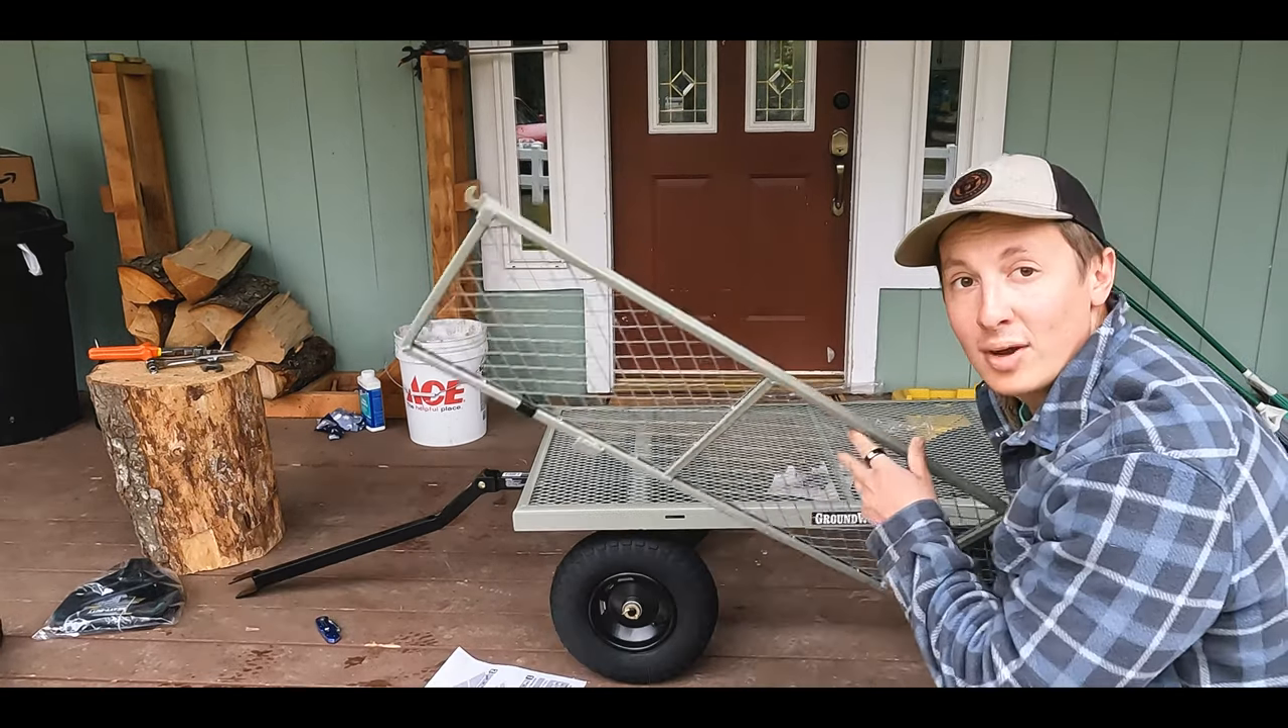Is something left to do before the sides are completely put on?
Yes.